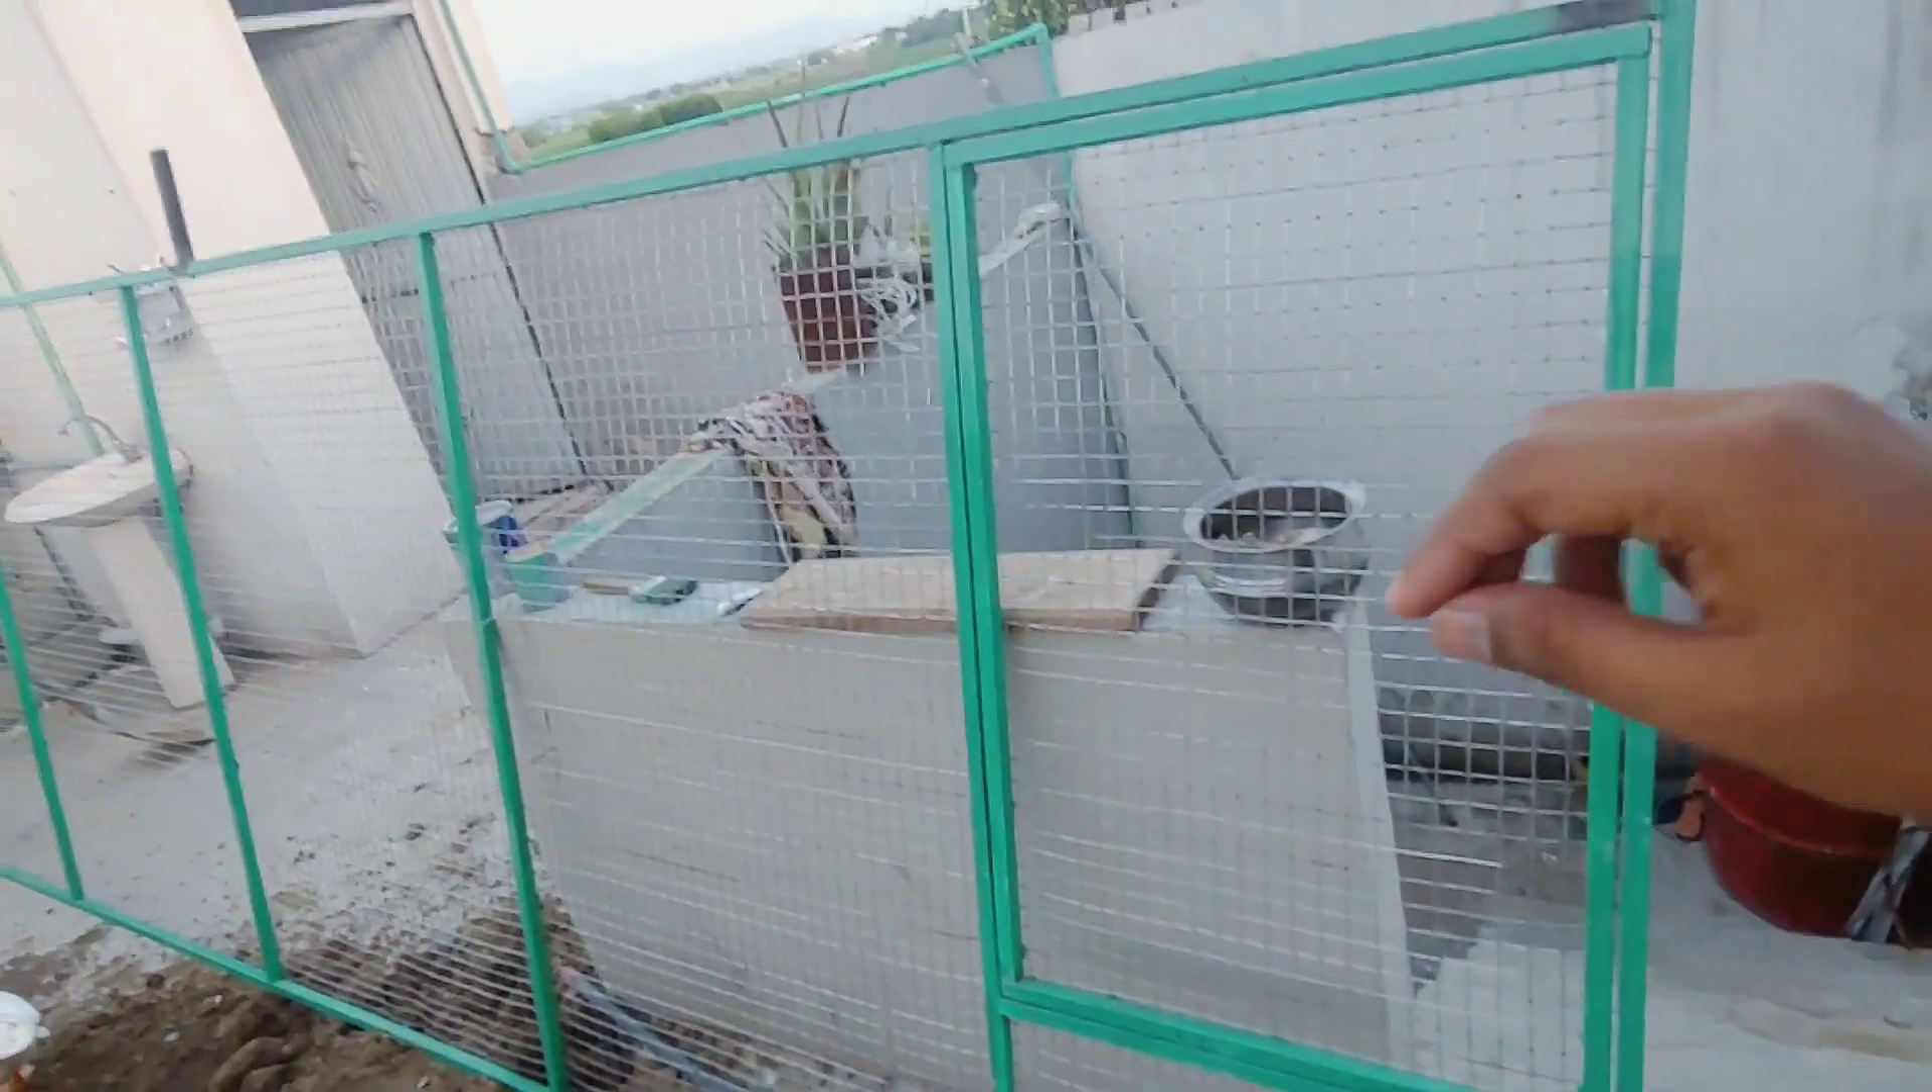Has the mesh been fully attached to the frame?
Yes.